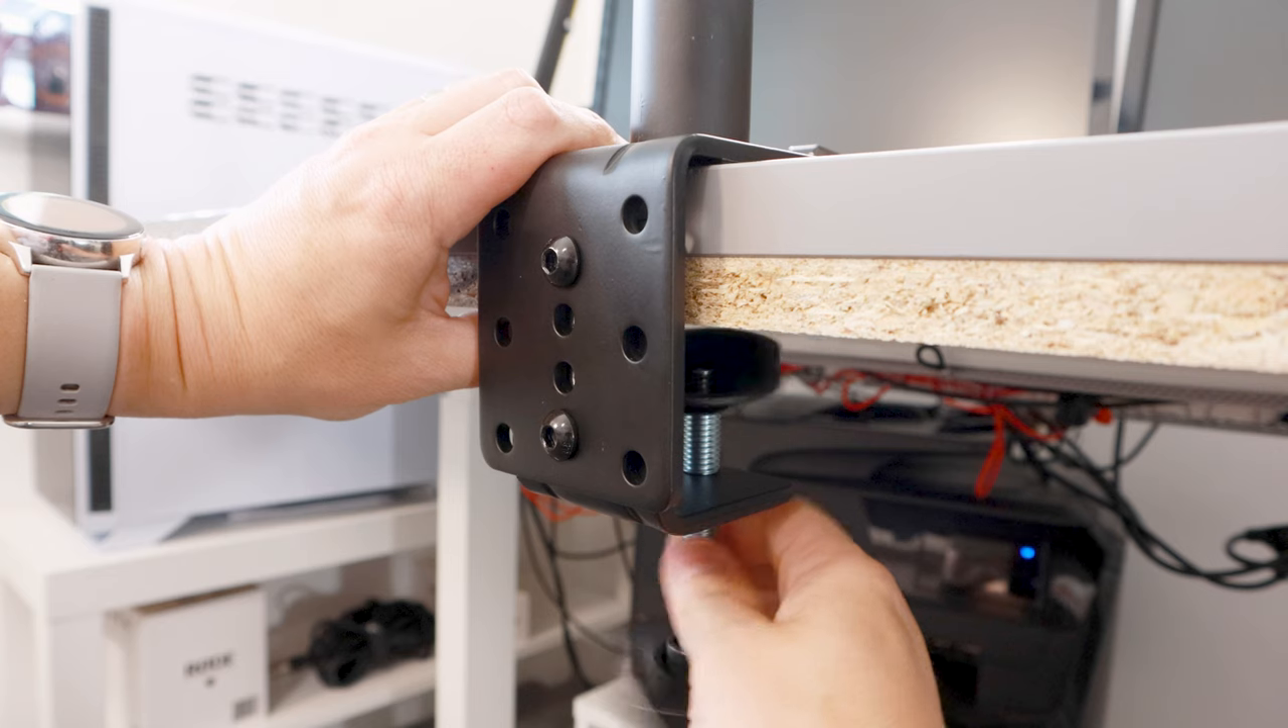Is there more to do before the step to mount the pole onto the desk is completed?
Yes.